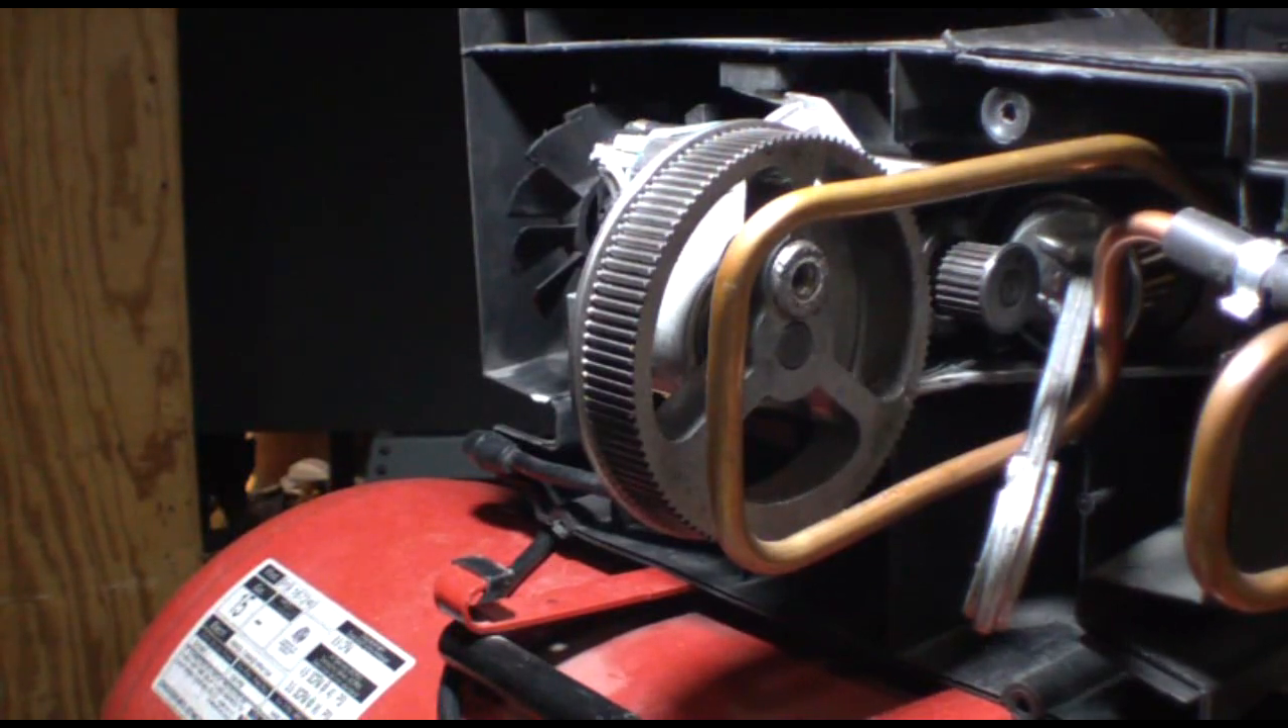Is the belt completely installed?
No.